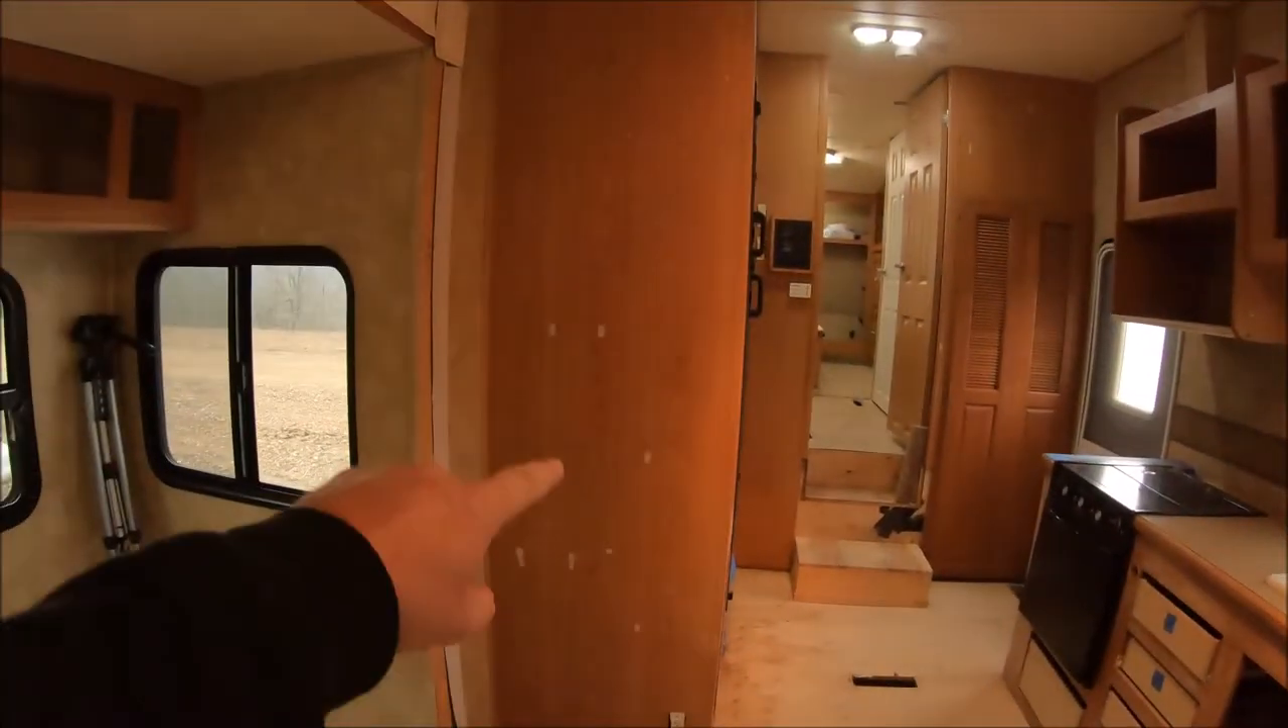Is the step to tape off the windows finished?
No.